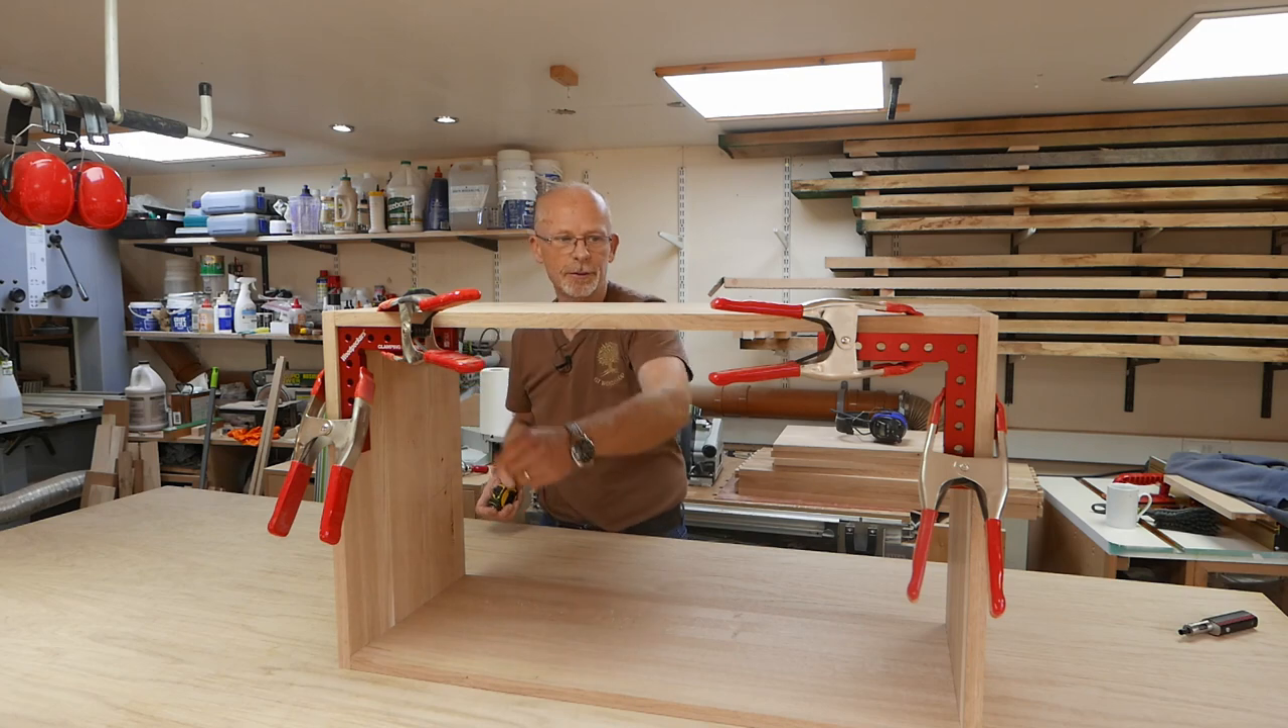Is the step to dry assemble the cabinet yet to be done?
No.